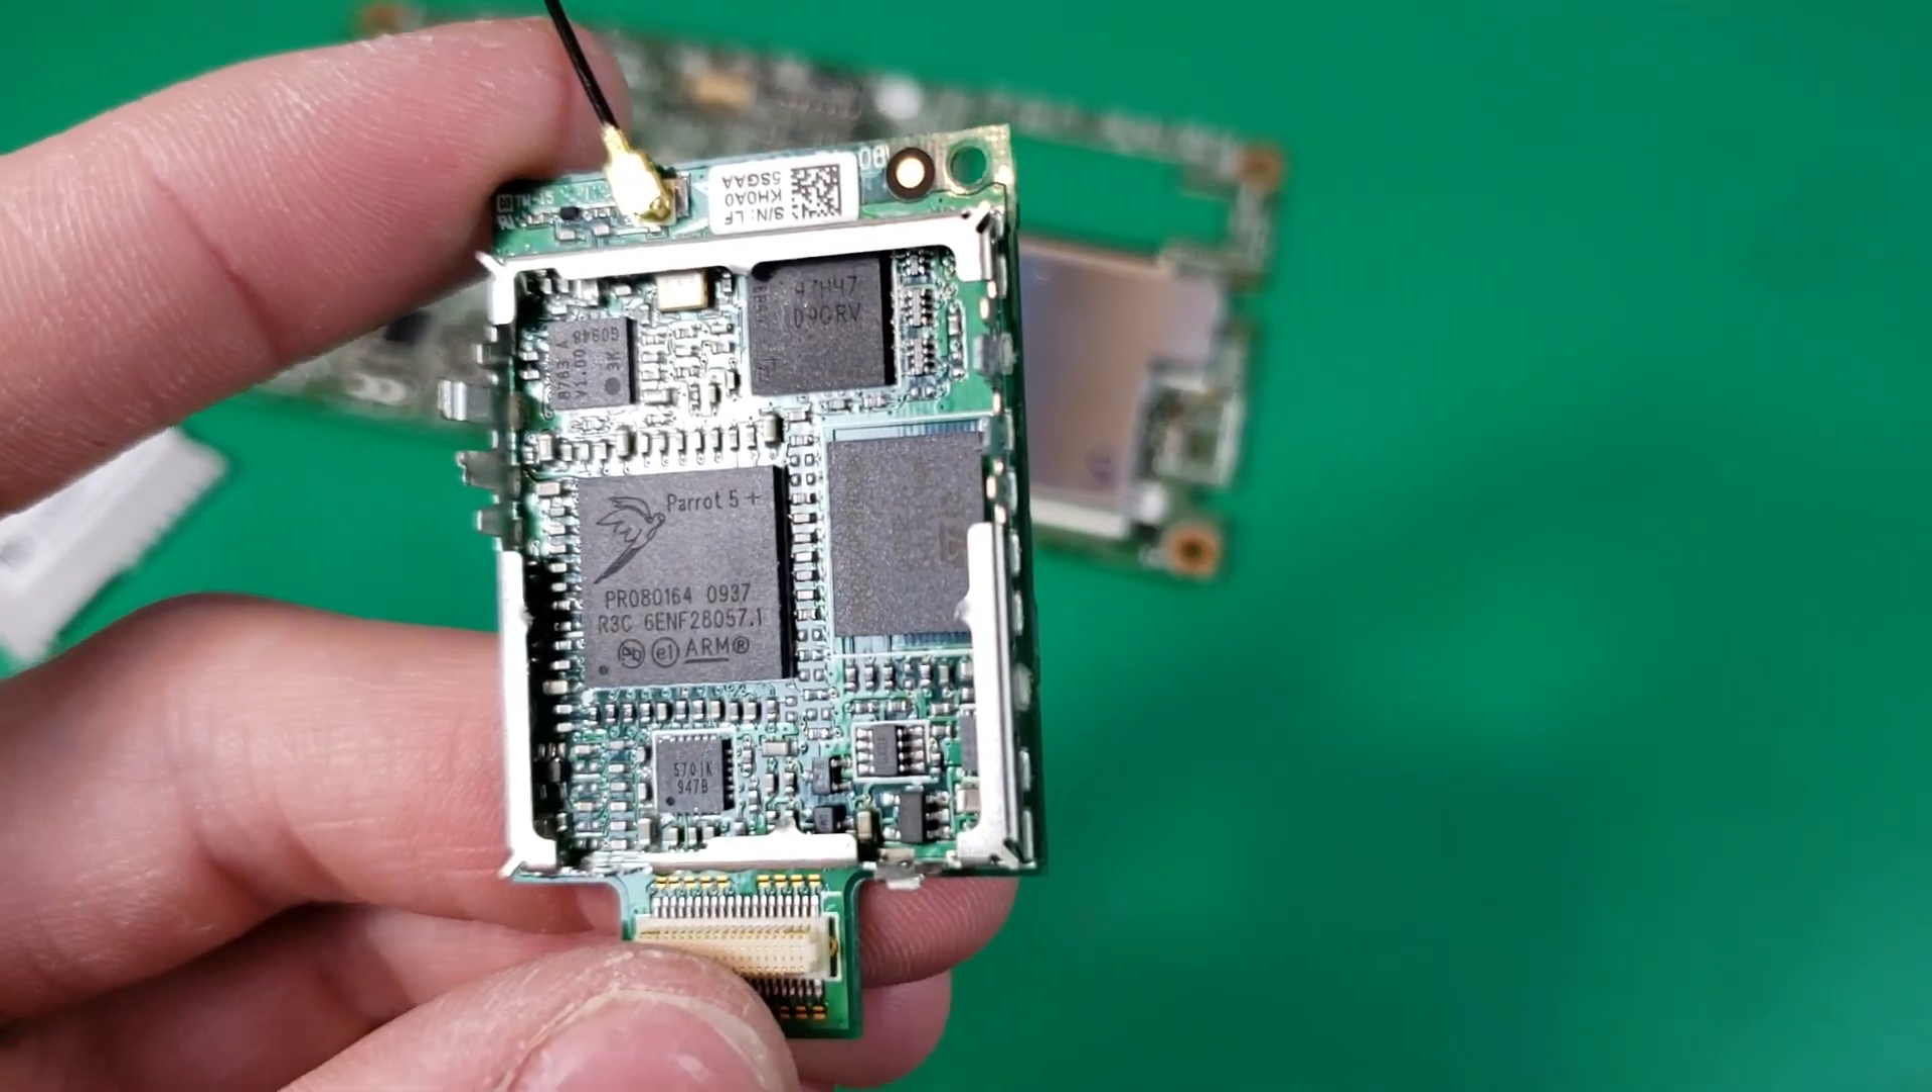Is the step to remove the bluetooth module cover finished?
Yes.